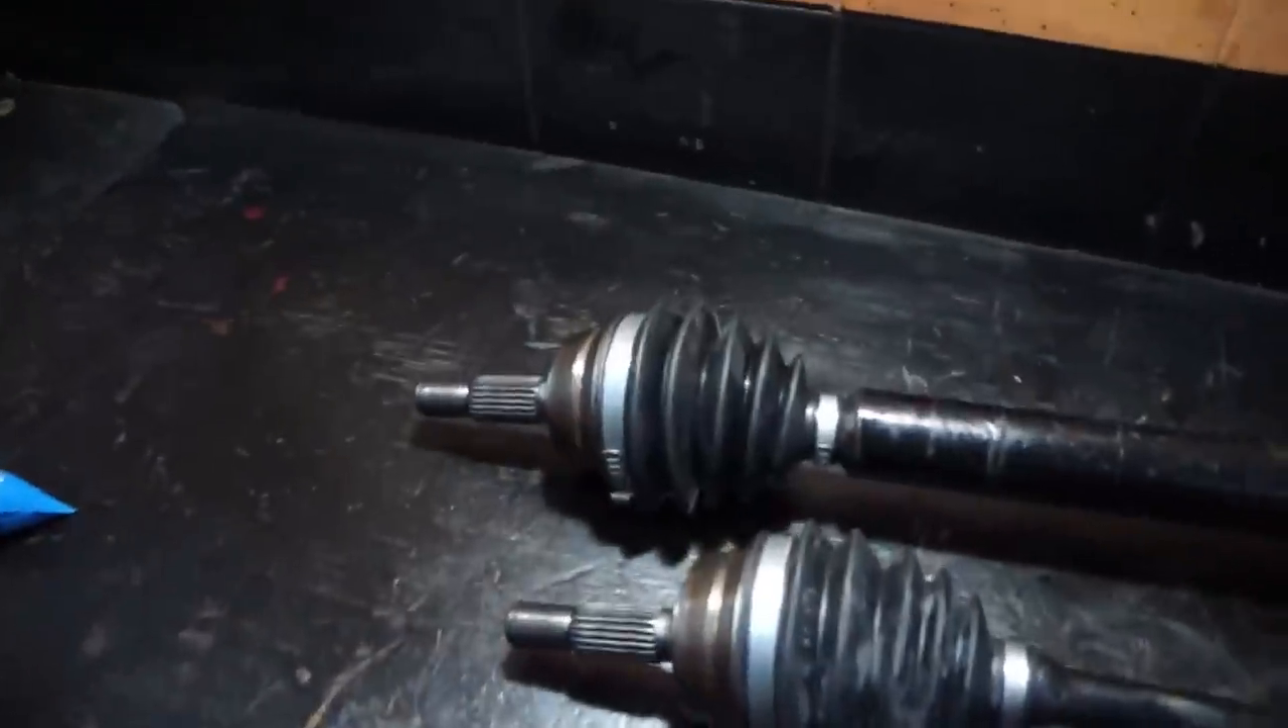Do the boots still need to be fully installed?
No.